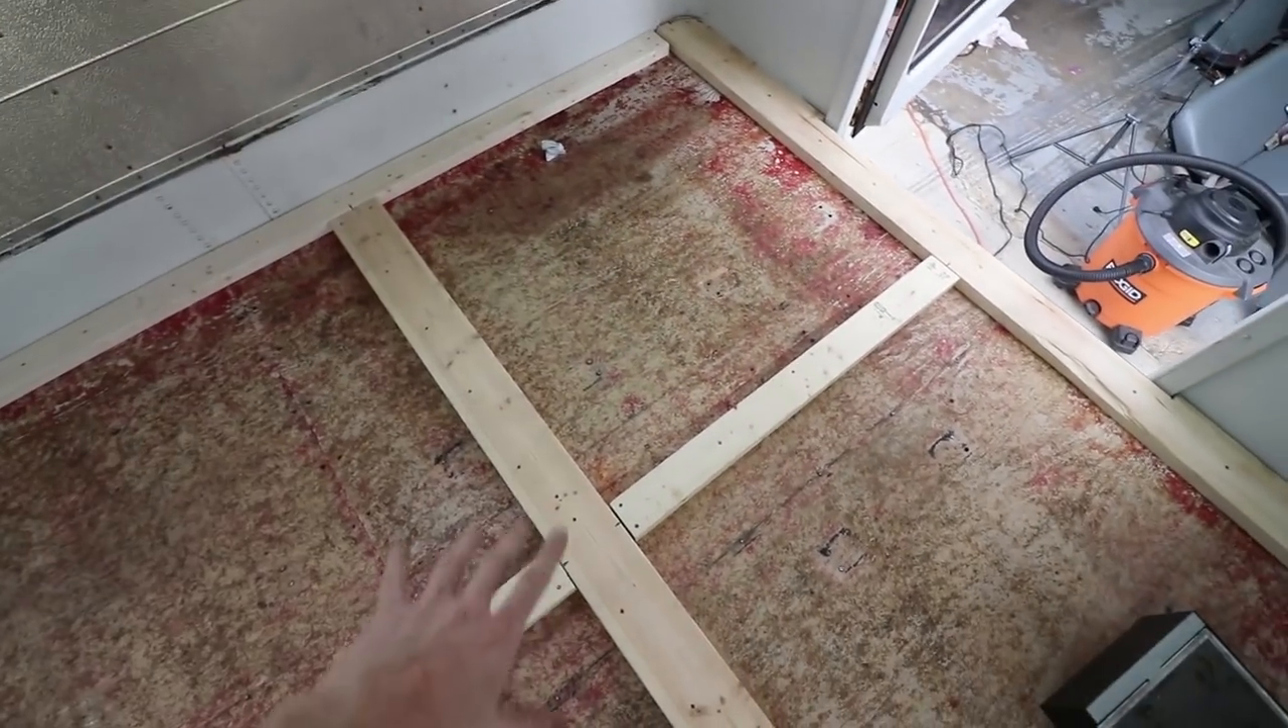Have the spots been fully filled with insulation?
No.